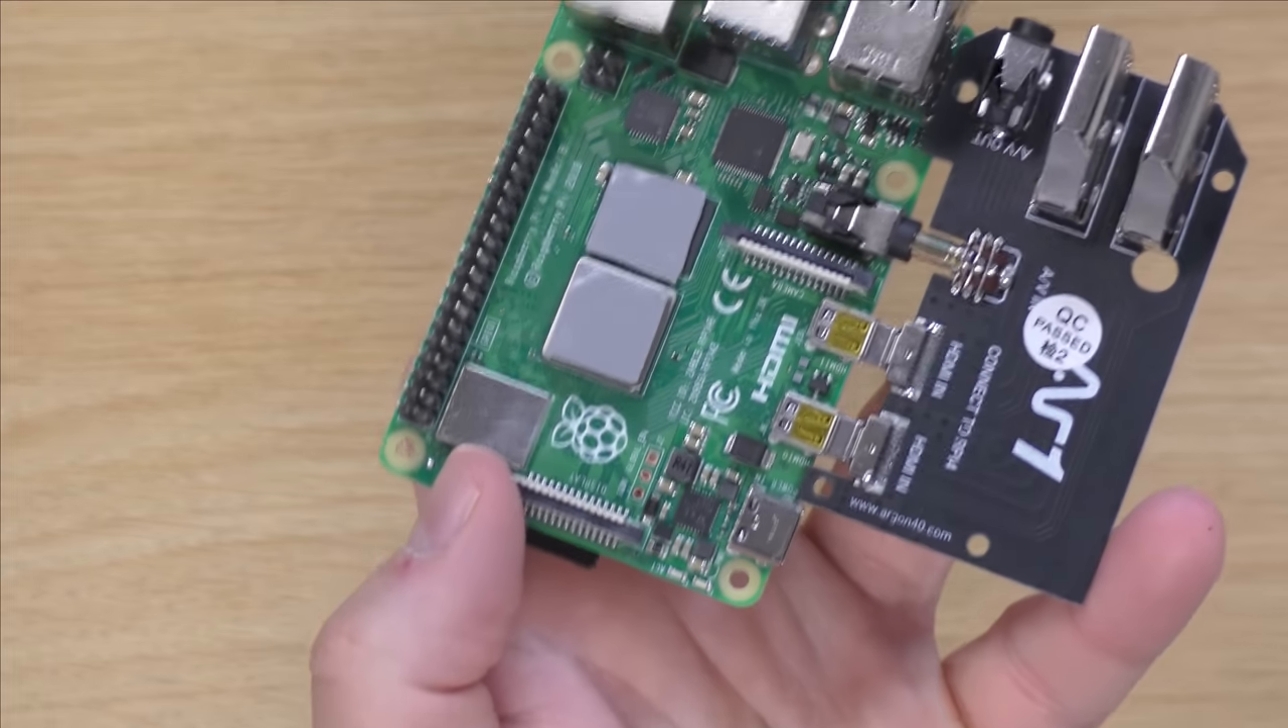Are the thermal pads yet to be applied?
No.